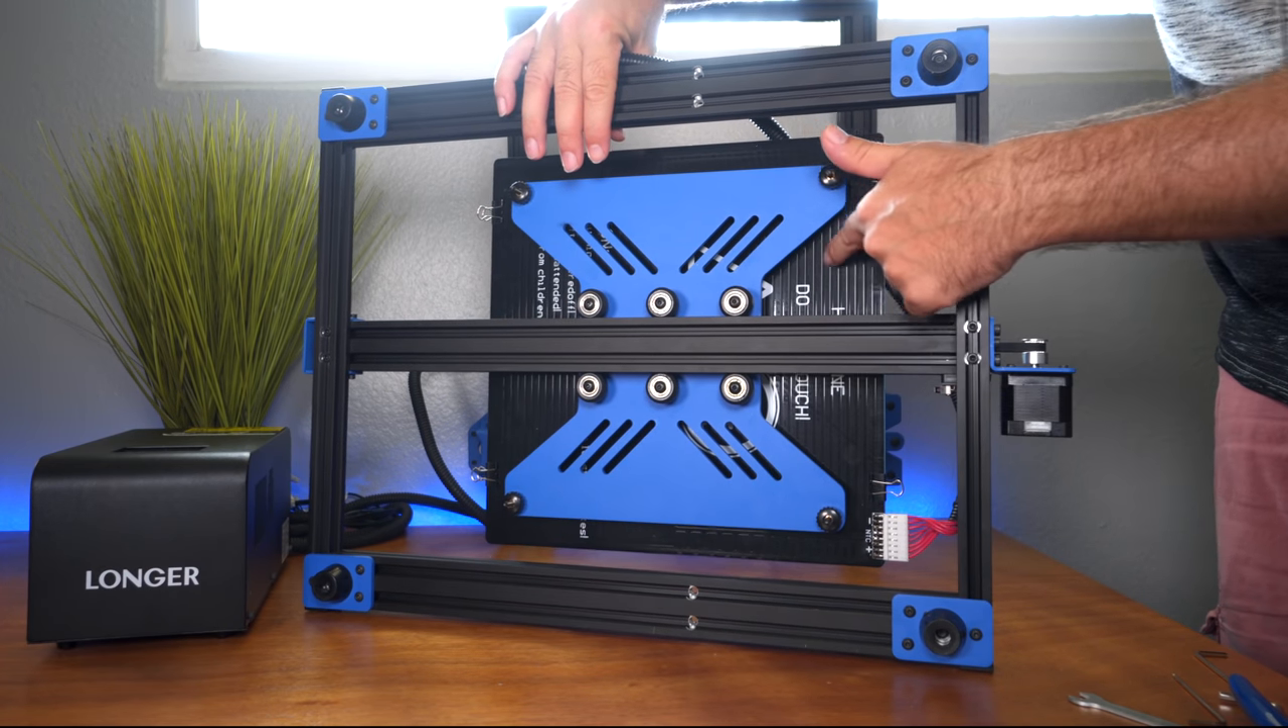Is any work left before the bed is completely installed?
No.